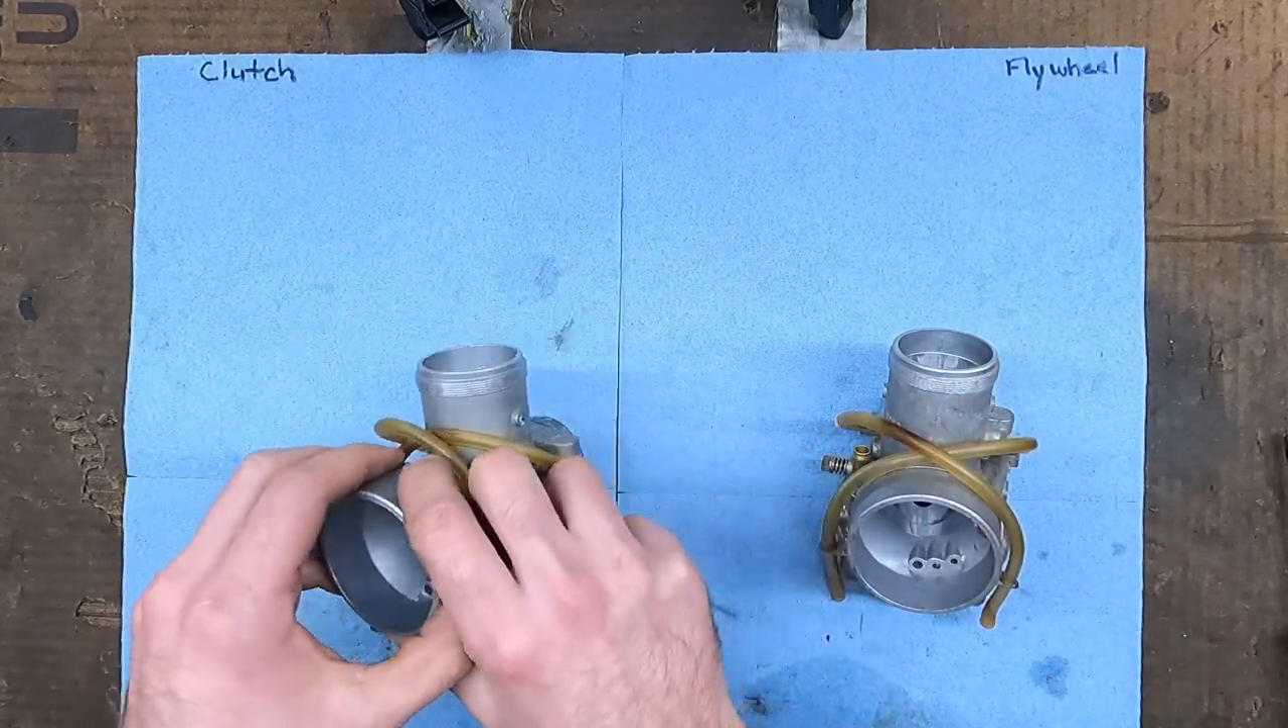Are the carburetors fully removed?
Yes.